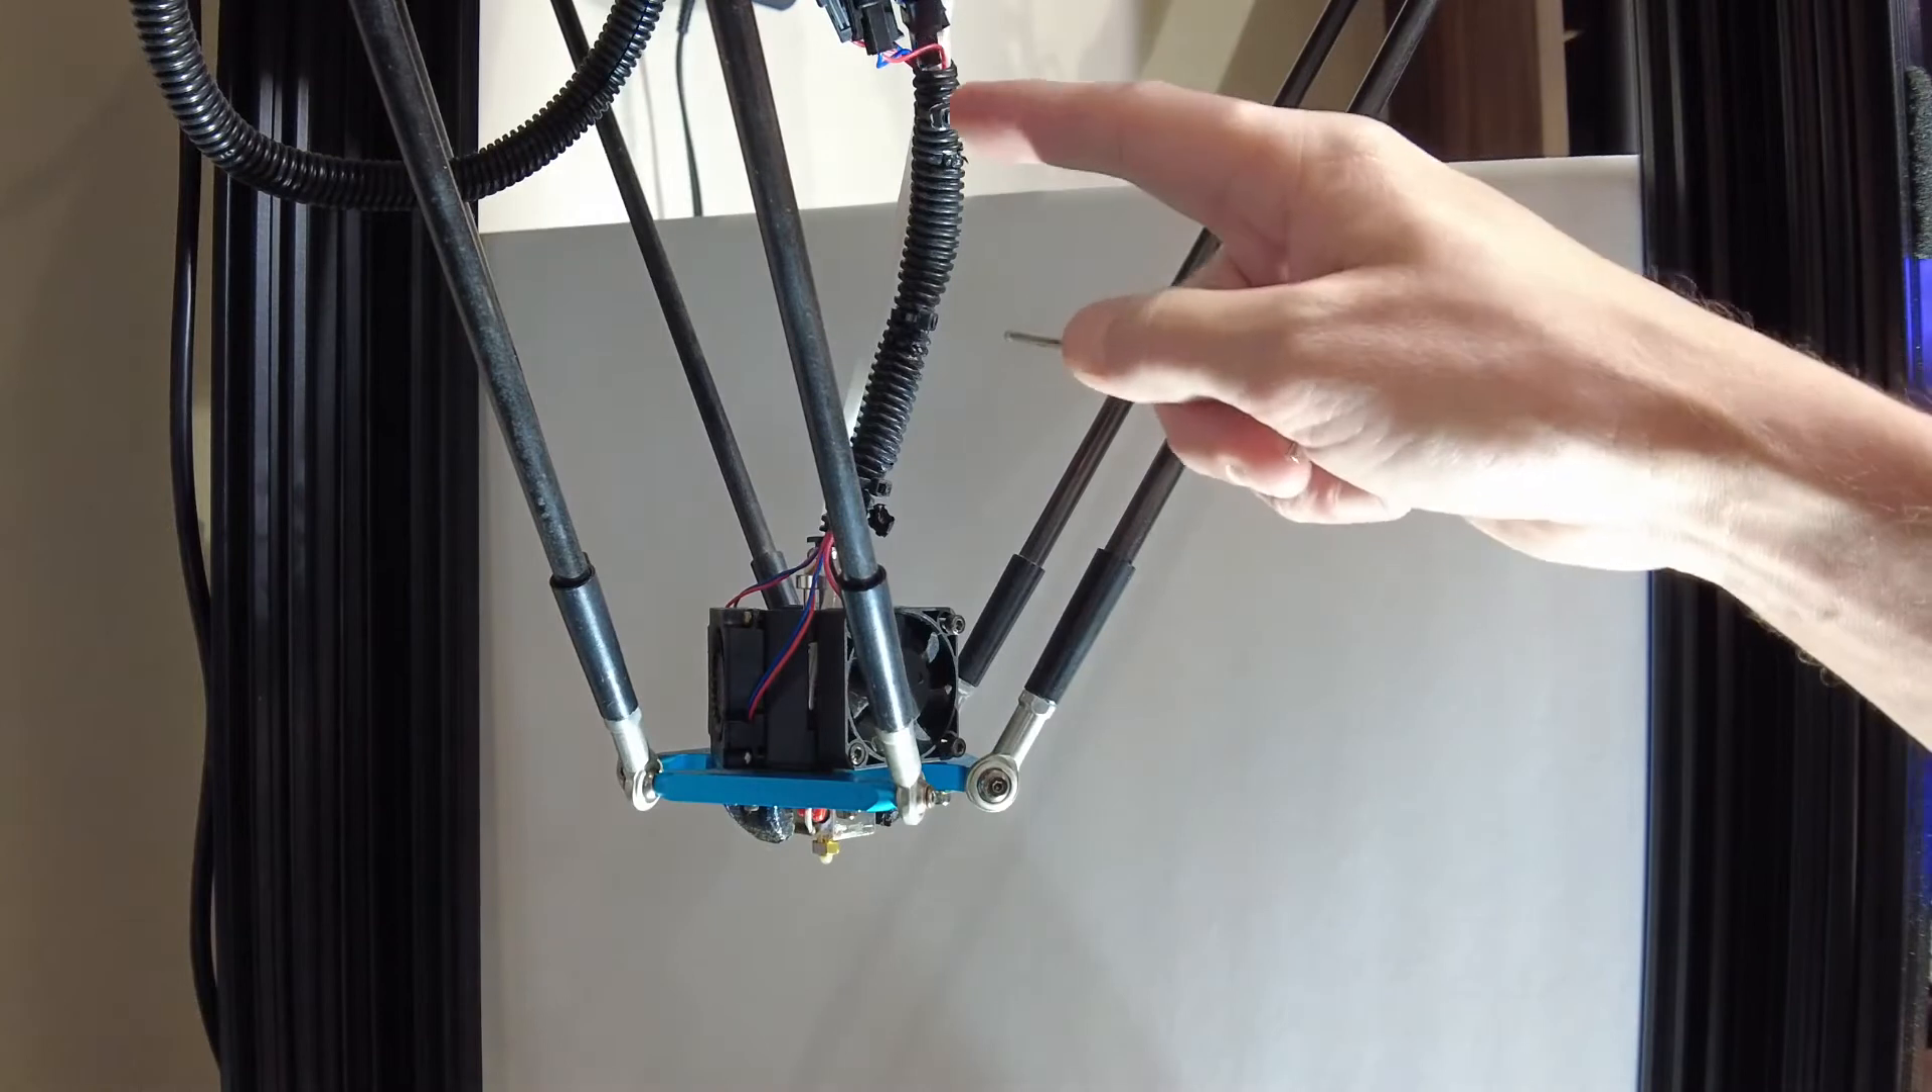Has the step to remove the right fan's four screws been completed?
No.